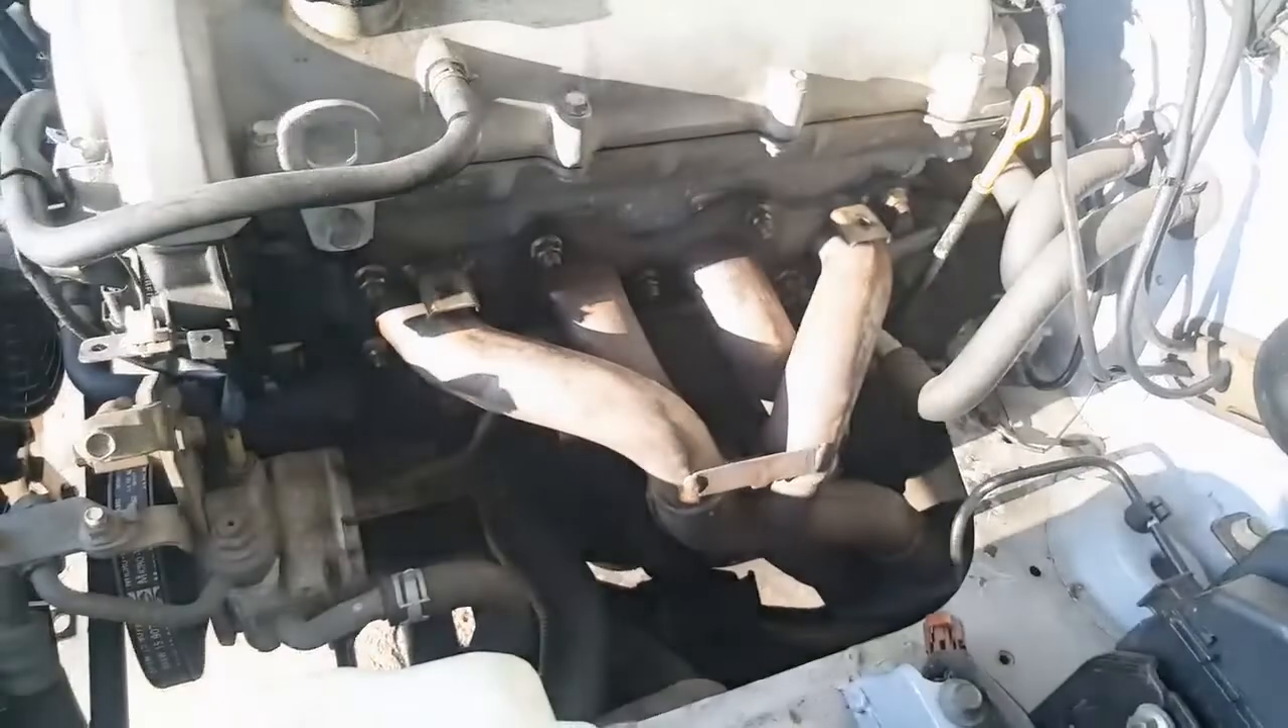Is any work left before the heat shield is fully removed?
No.